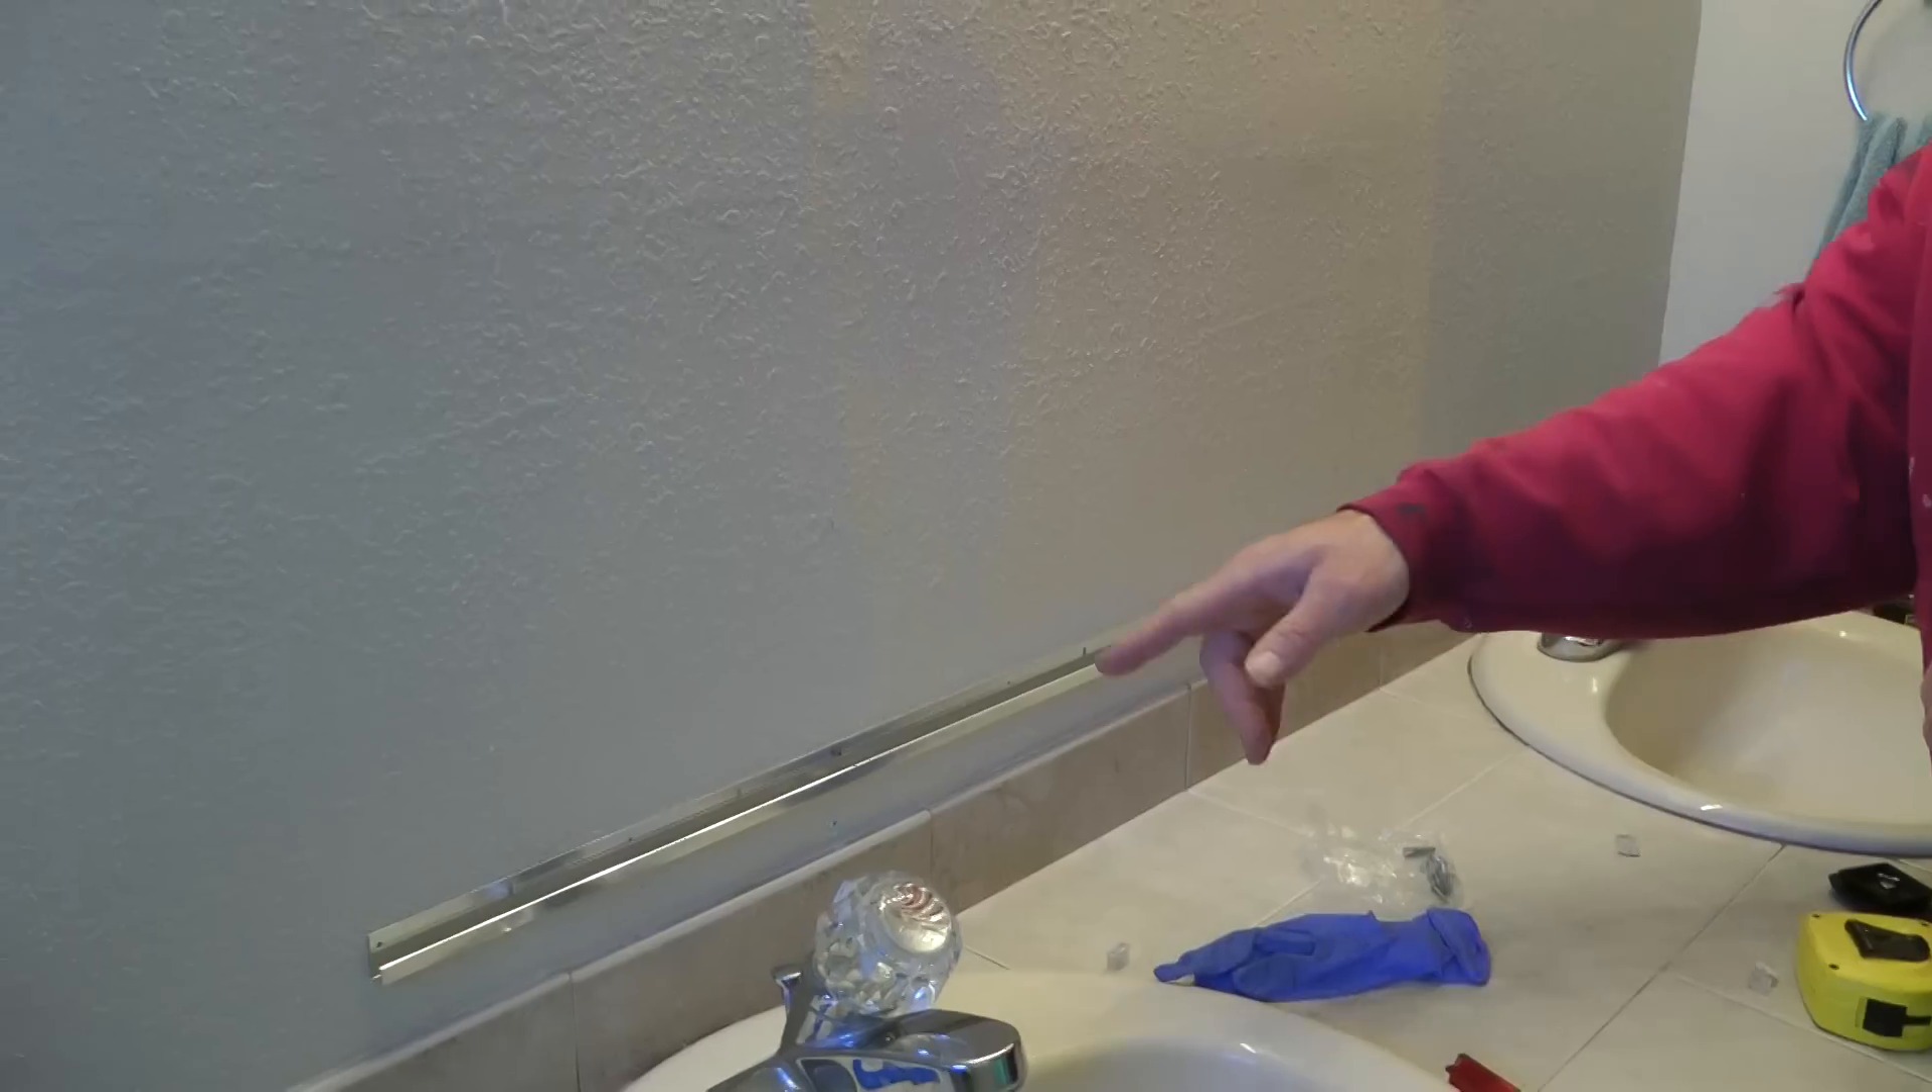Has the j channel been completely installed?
Yes.